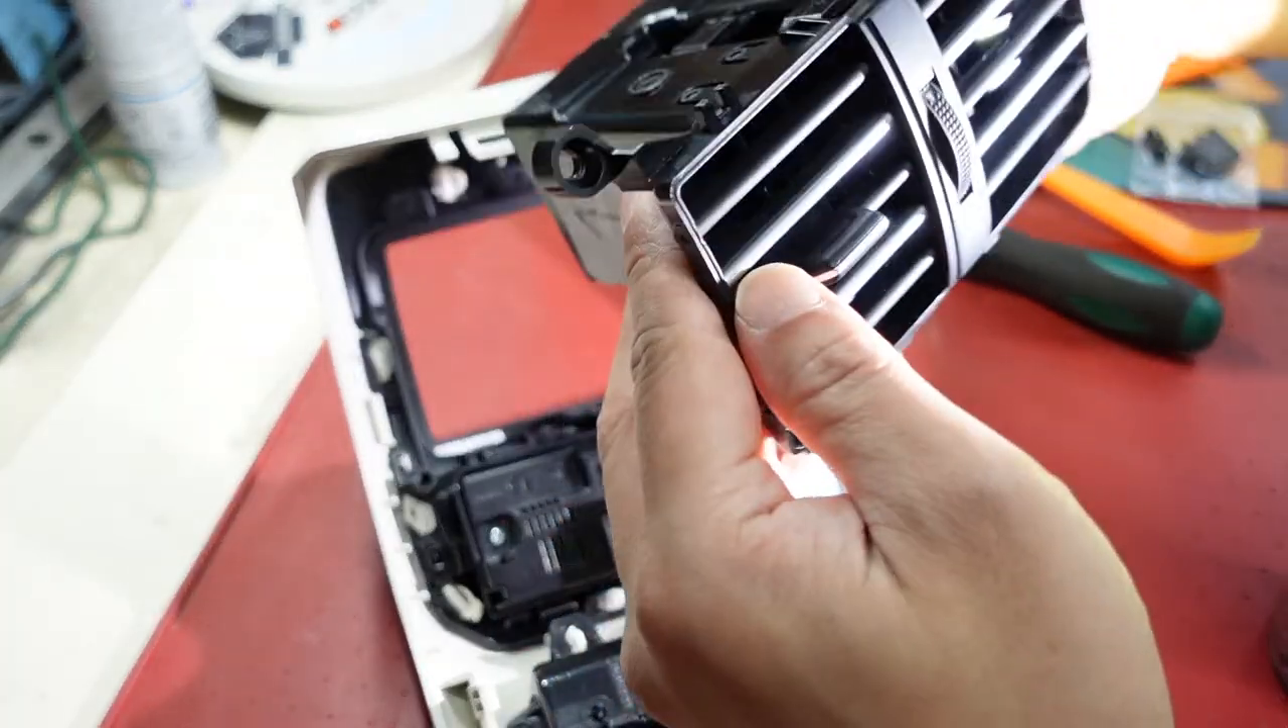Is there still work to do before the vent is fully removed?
No.